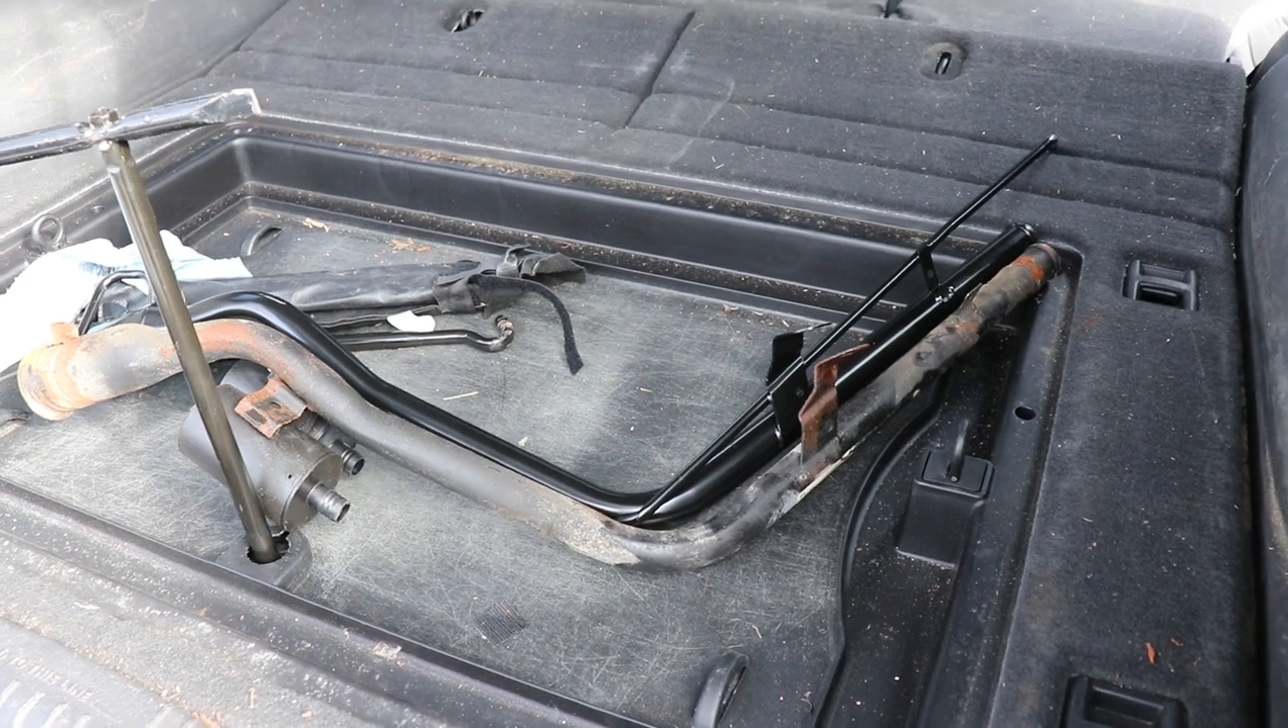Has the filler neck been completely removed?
Yes.